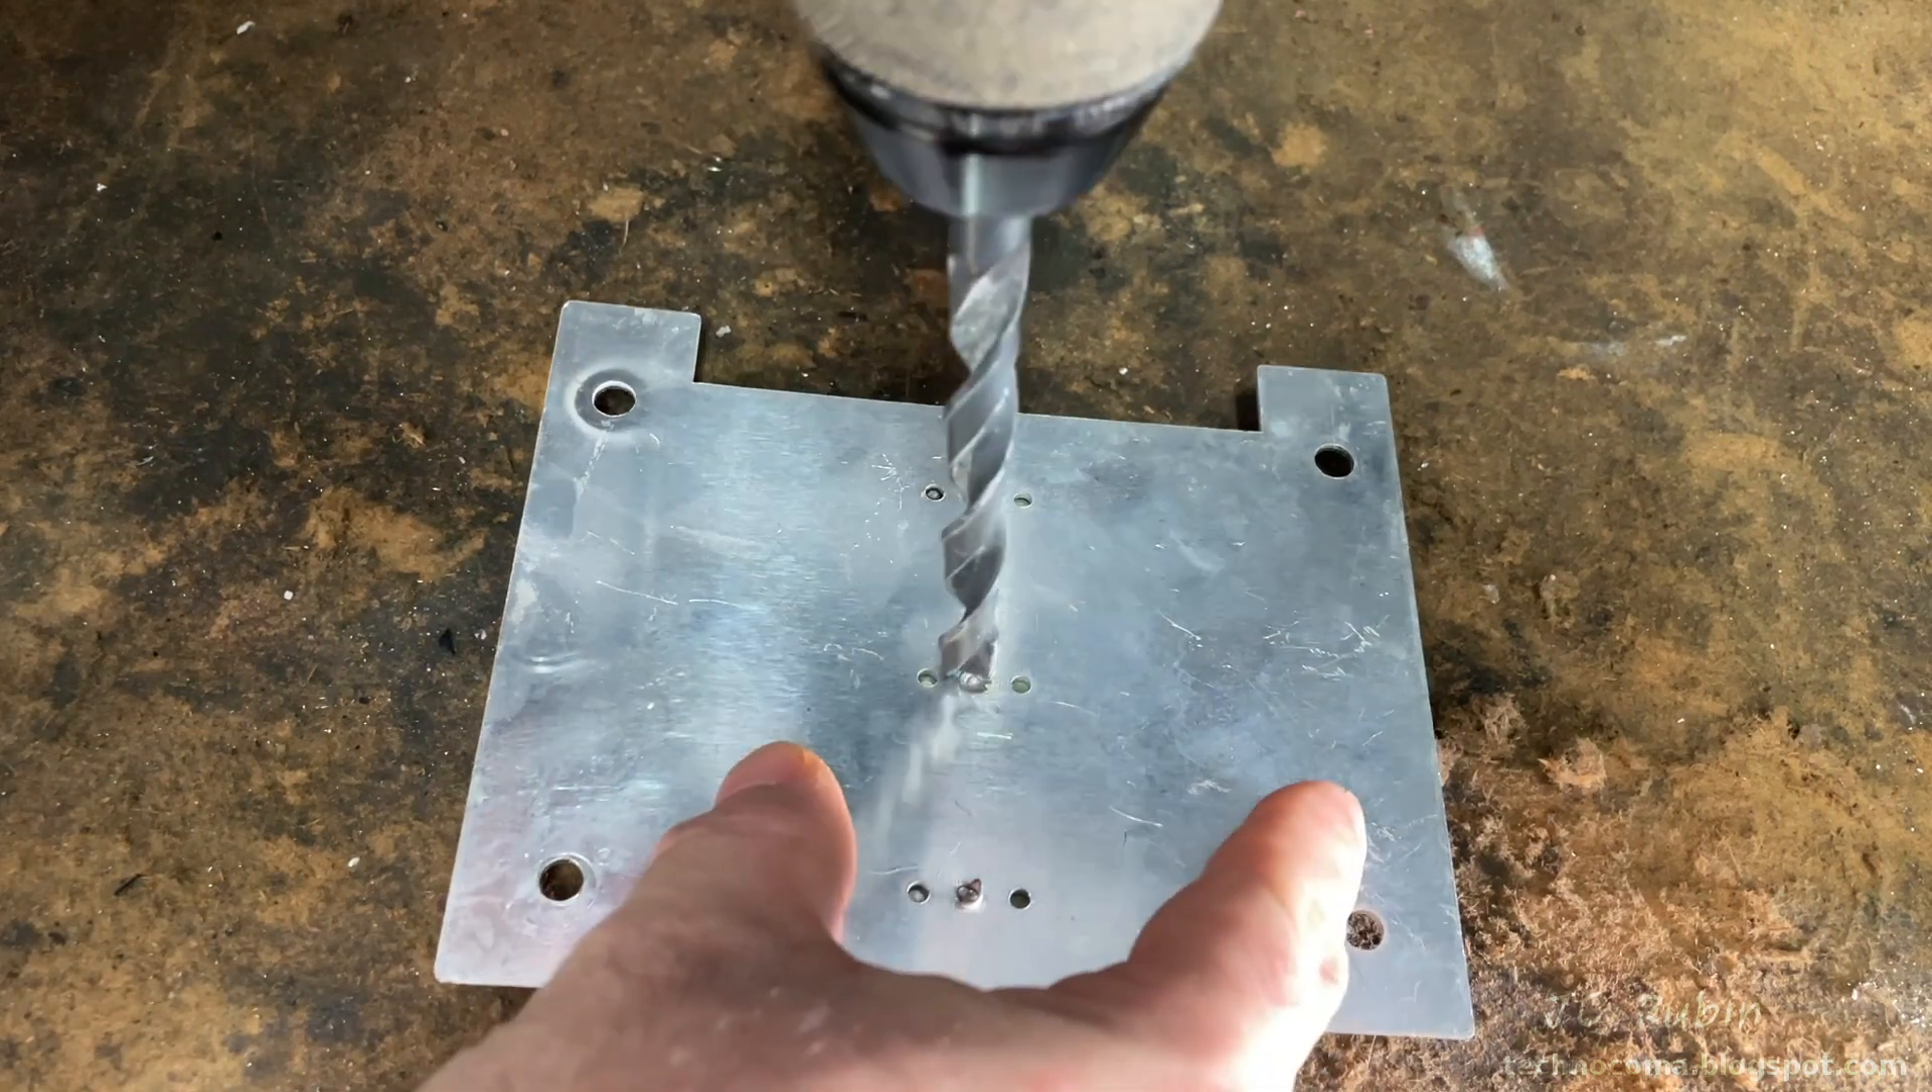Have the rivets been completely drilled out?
No.